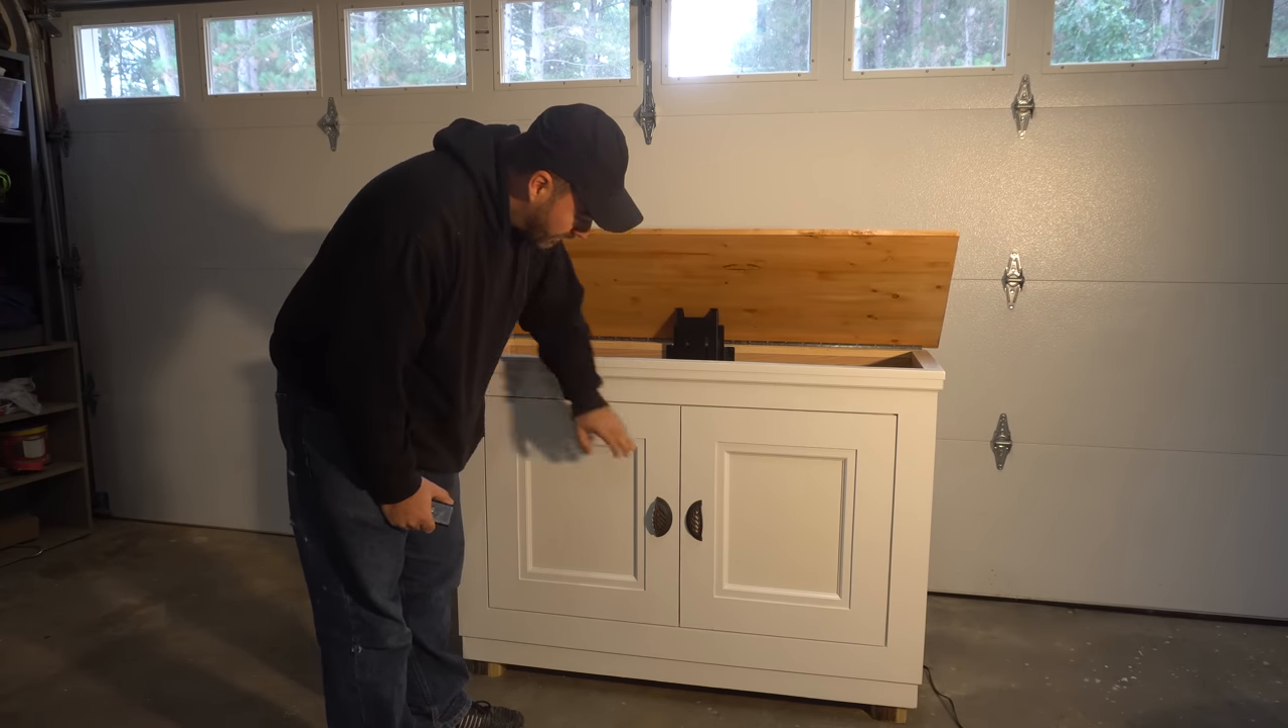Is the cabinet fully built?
Yes.